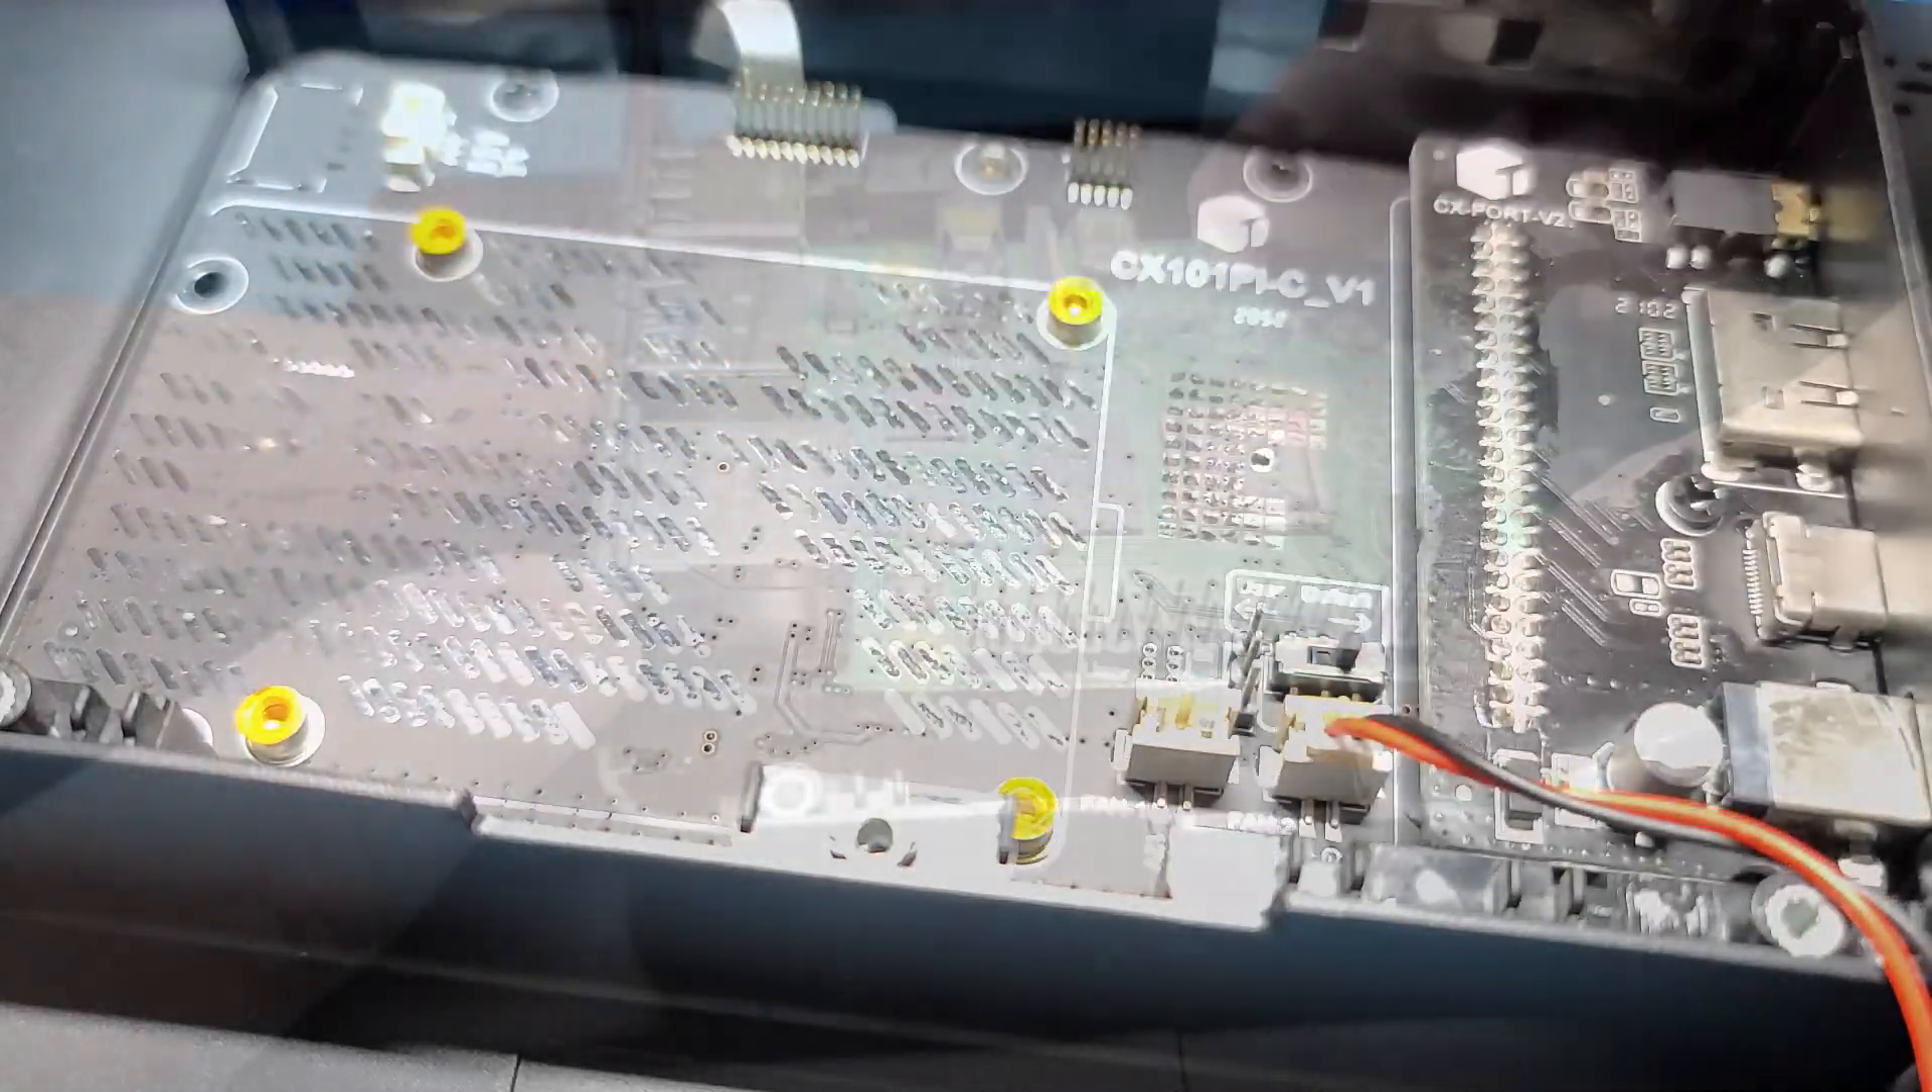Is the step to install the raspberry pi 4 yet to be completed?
Yes.